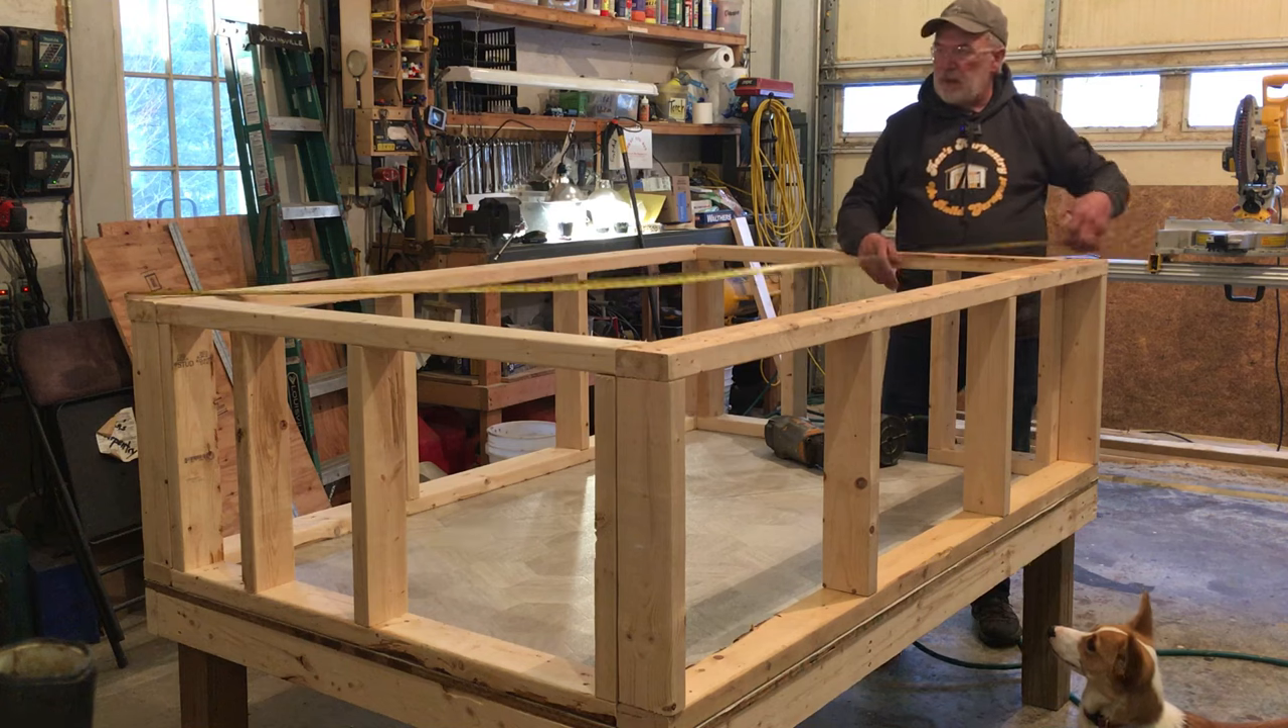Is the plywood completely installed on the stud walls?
No.